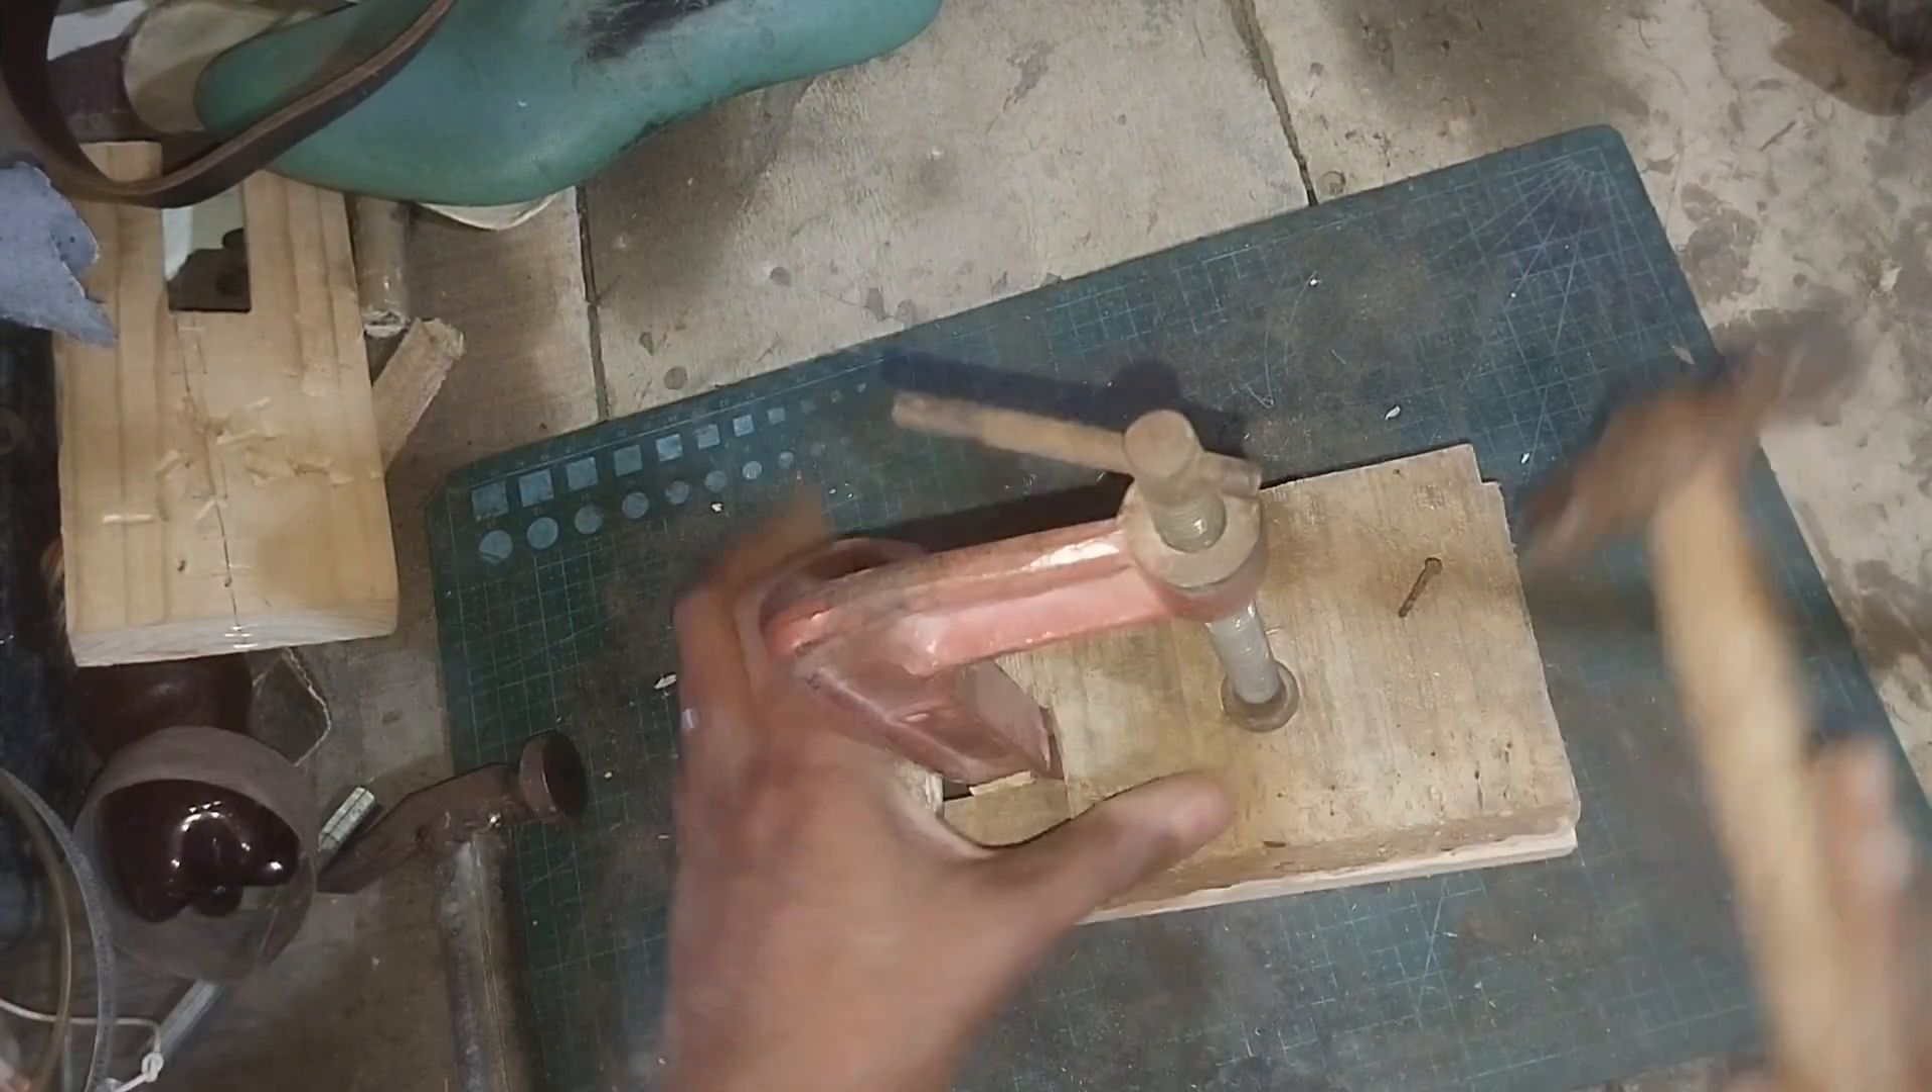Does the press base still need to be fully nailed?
Yes.